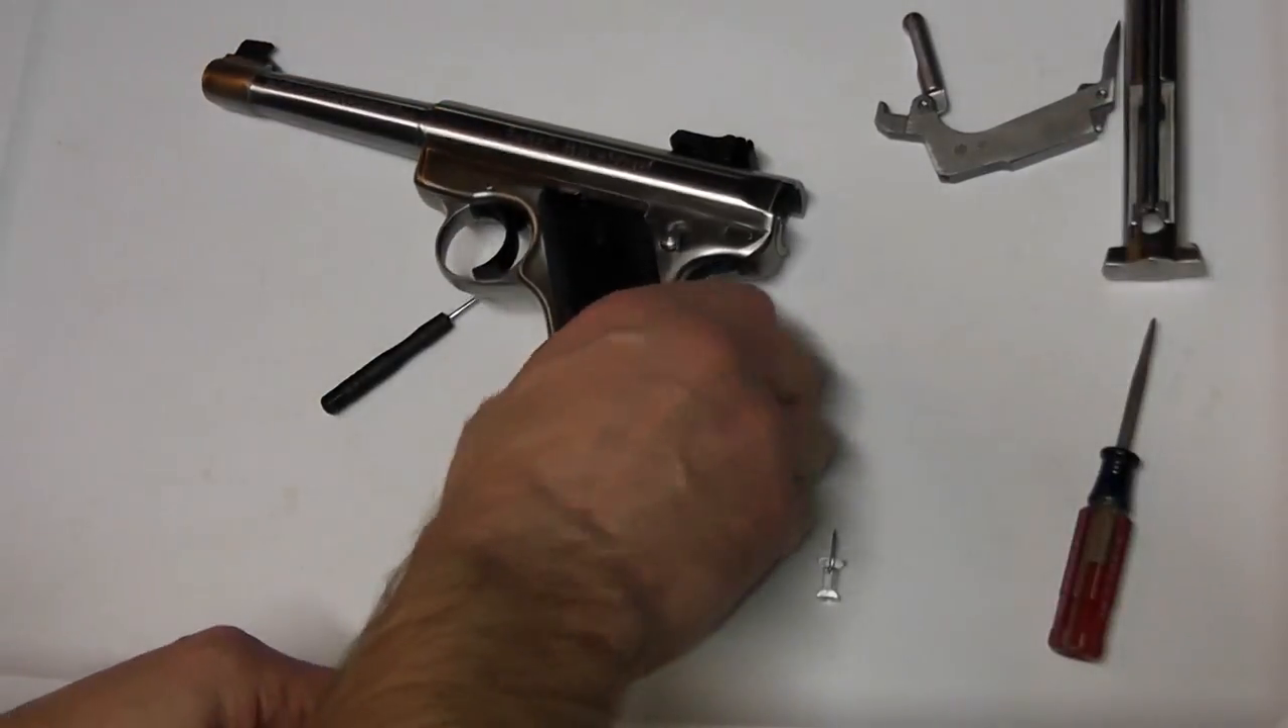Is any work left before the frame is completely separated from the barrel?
Yes.